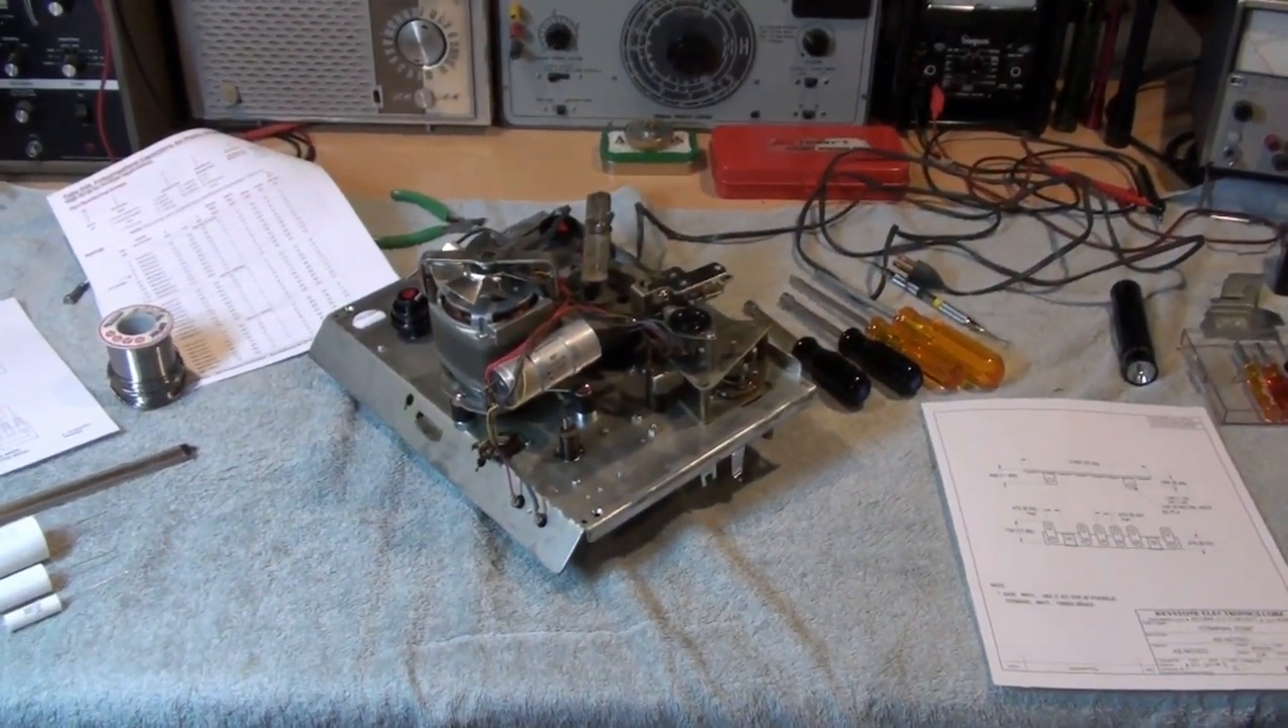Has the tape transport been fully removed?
Yes.